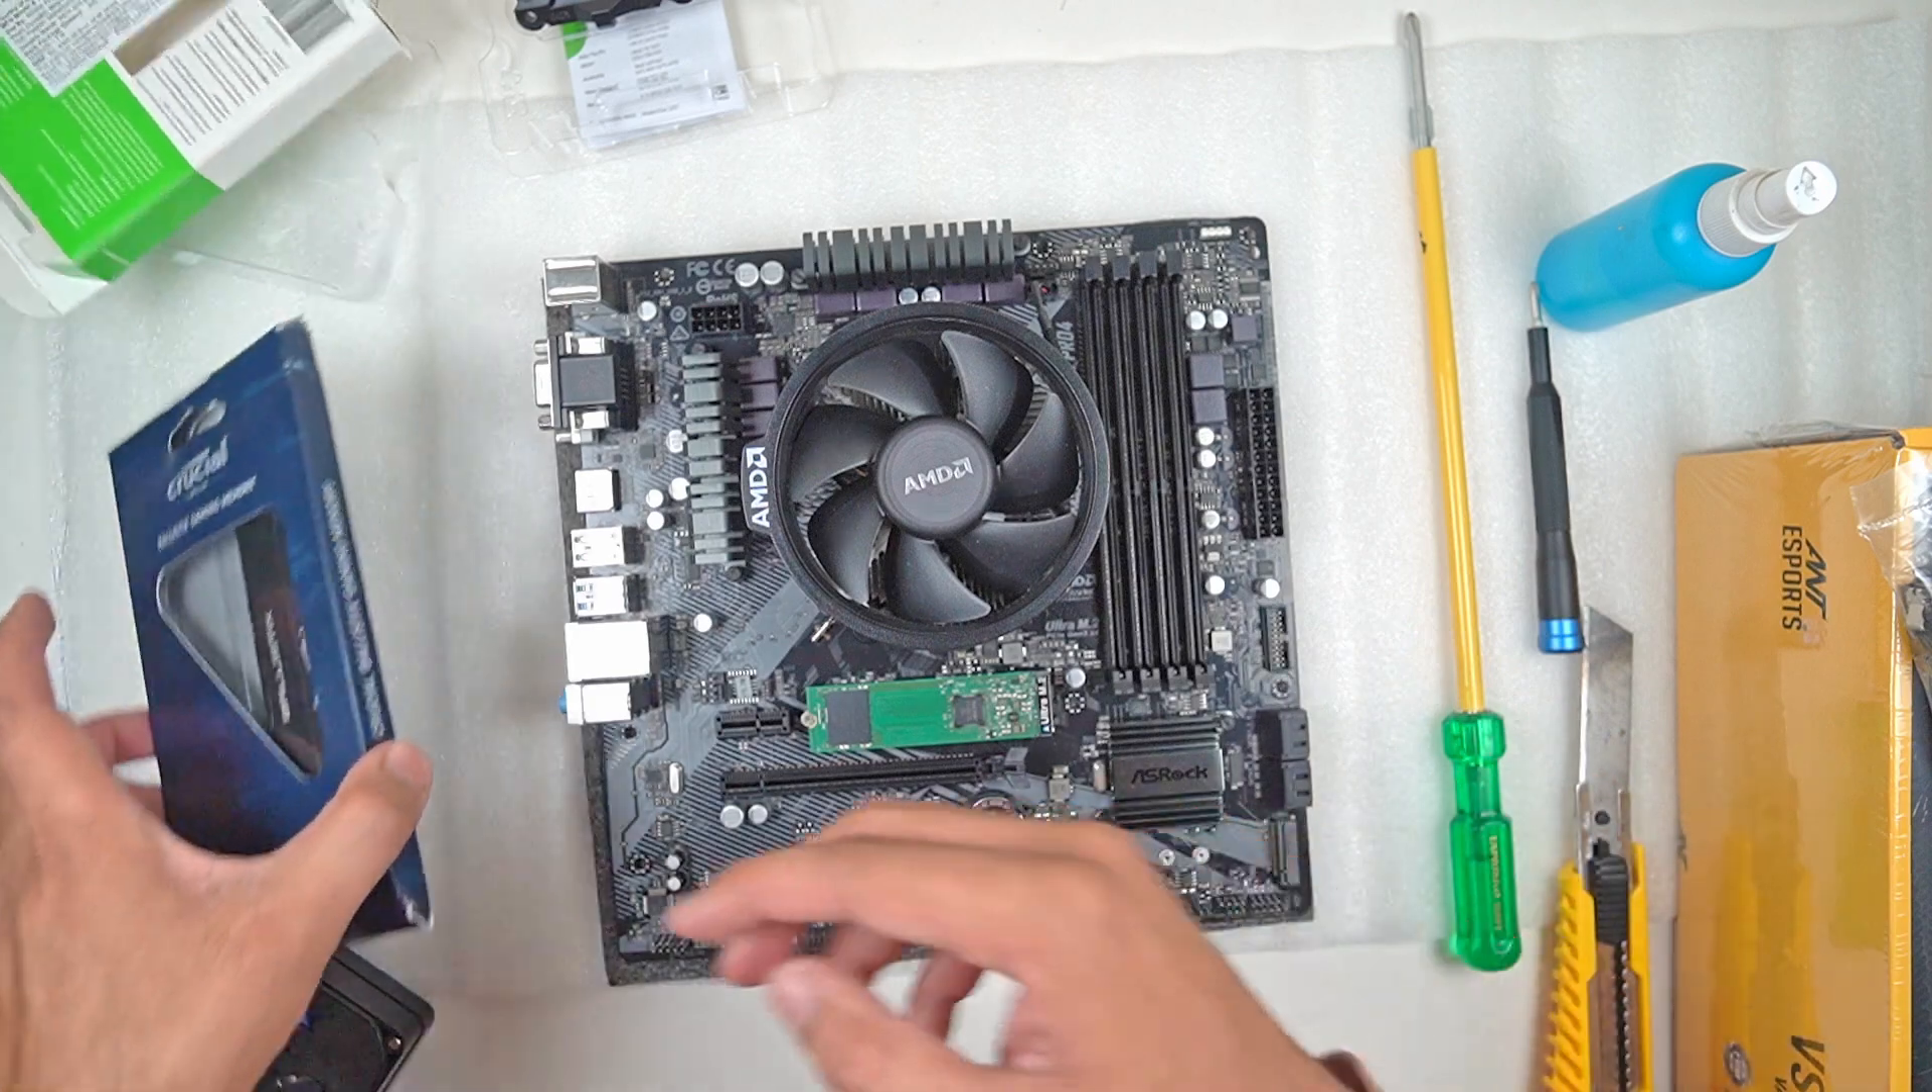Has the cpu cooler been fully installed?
Yes.